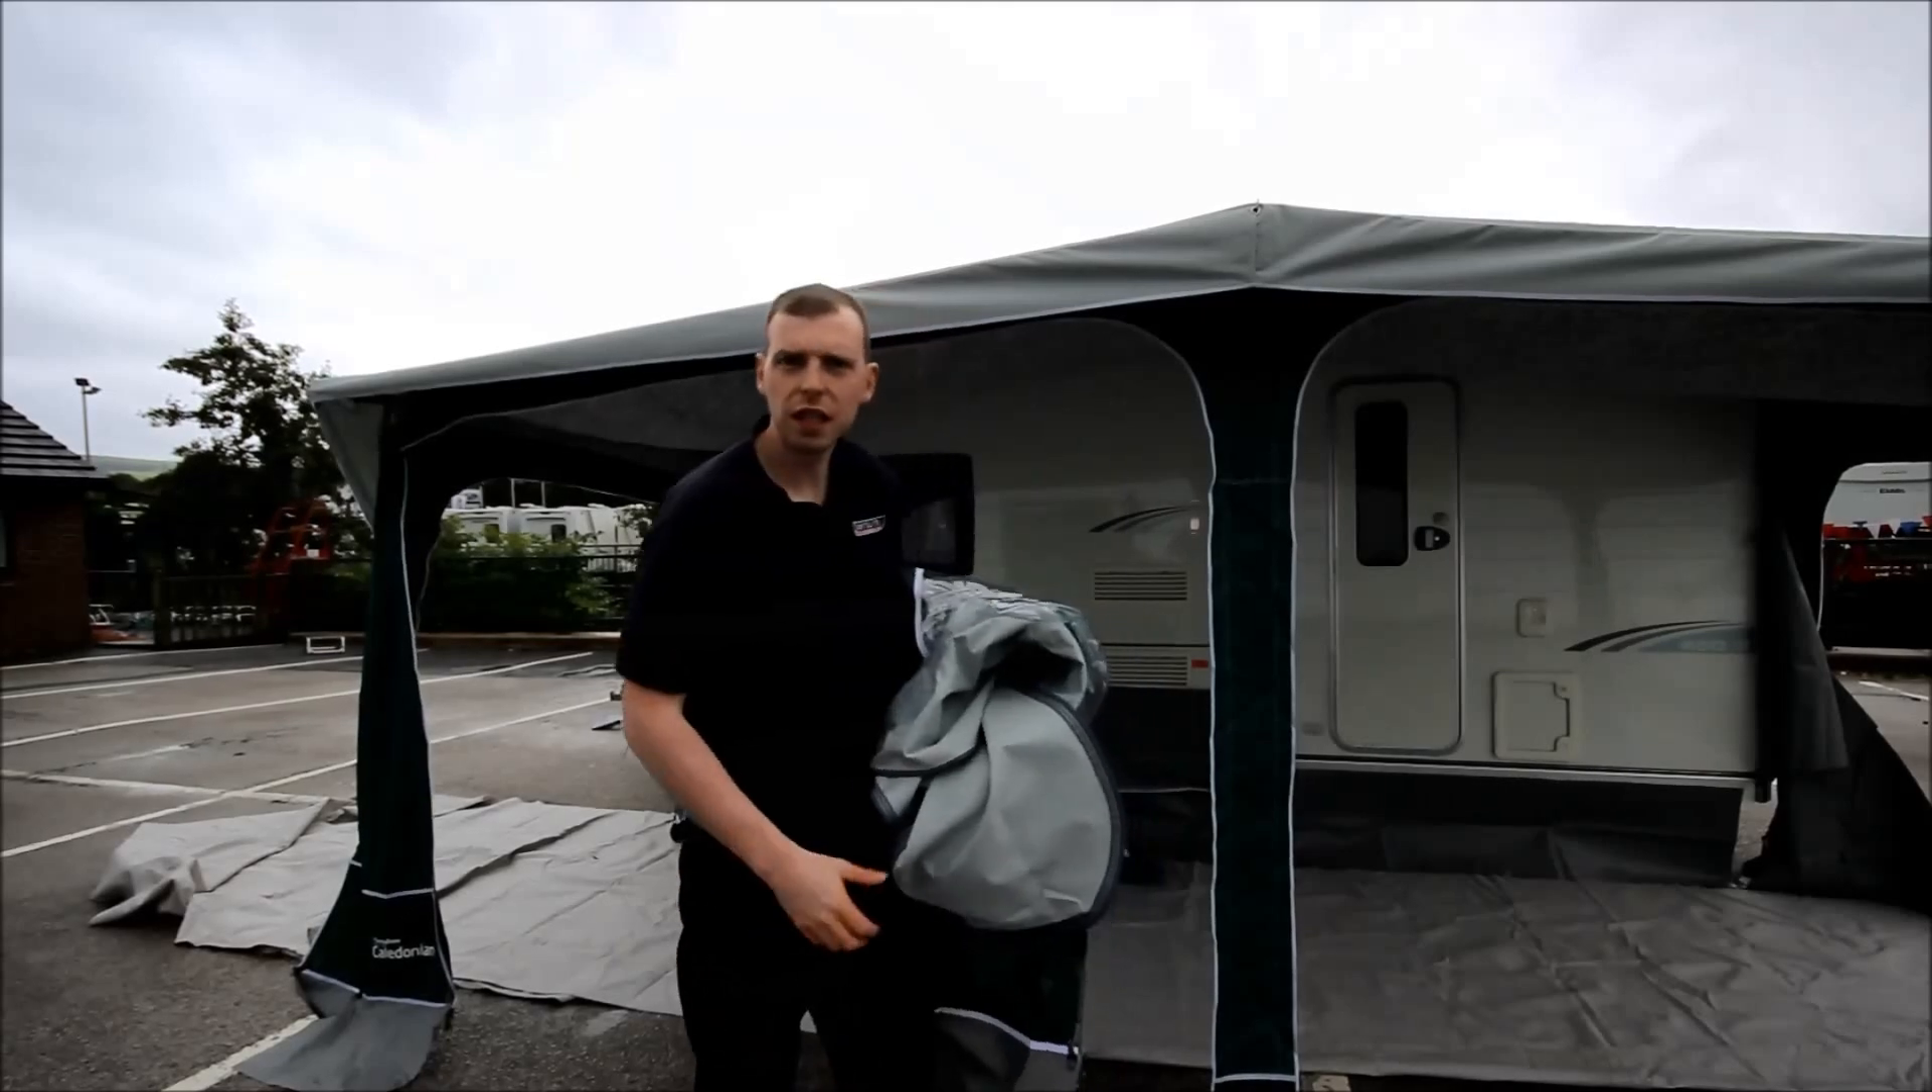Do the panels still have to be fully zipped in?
Yes.